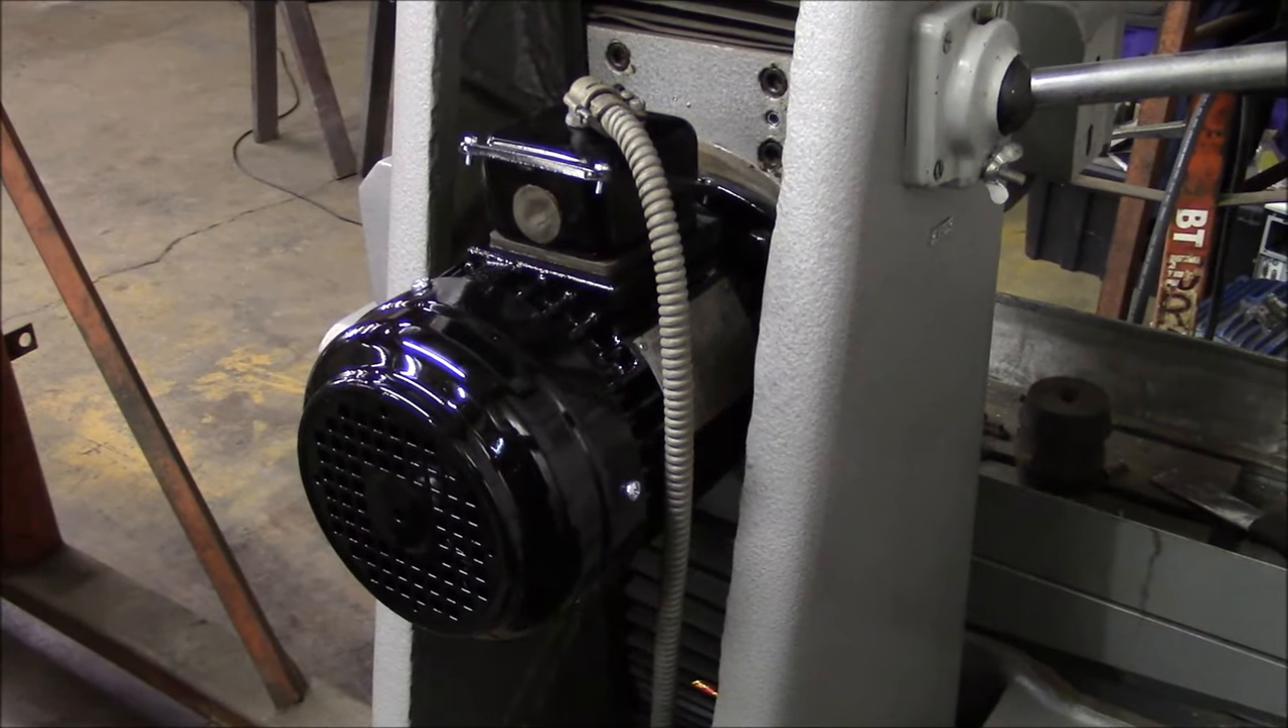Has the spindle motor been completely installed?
Yes.